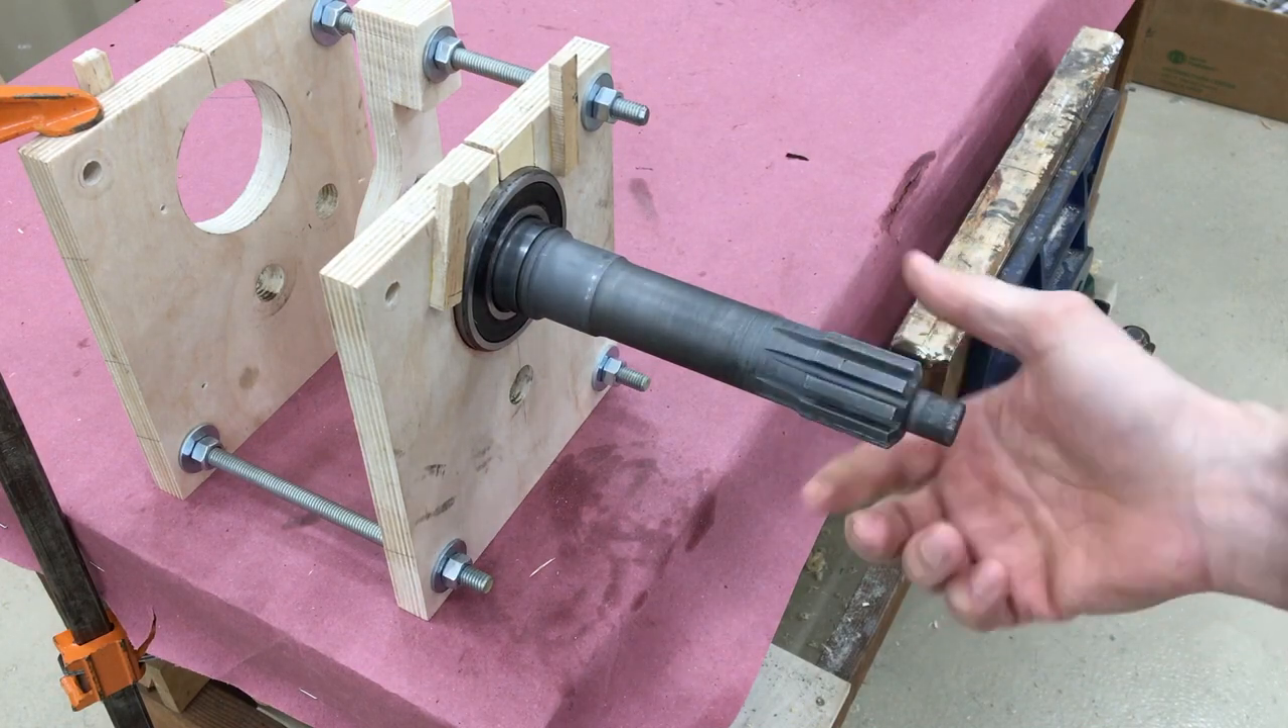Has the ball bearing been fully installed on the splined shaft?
Yes.